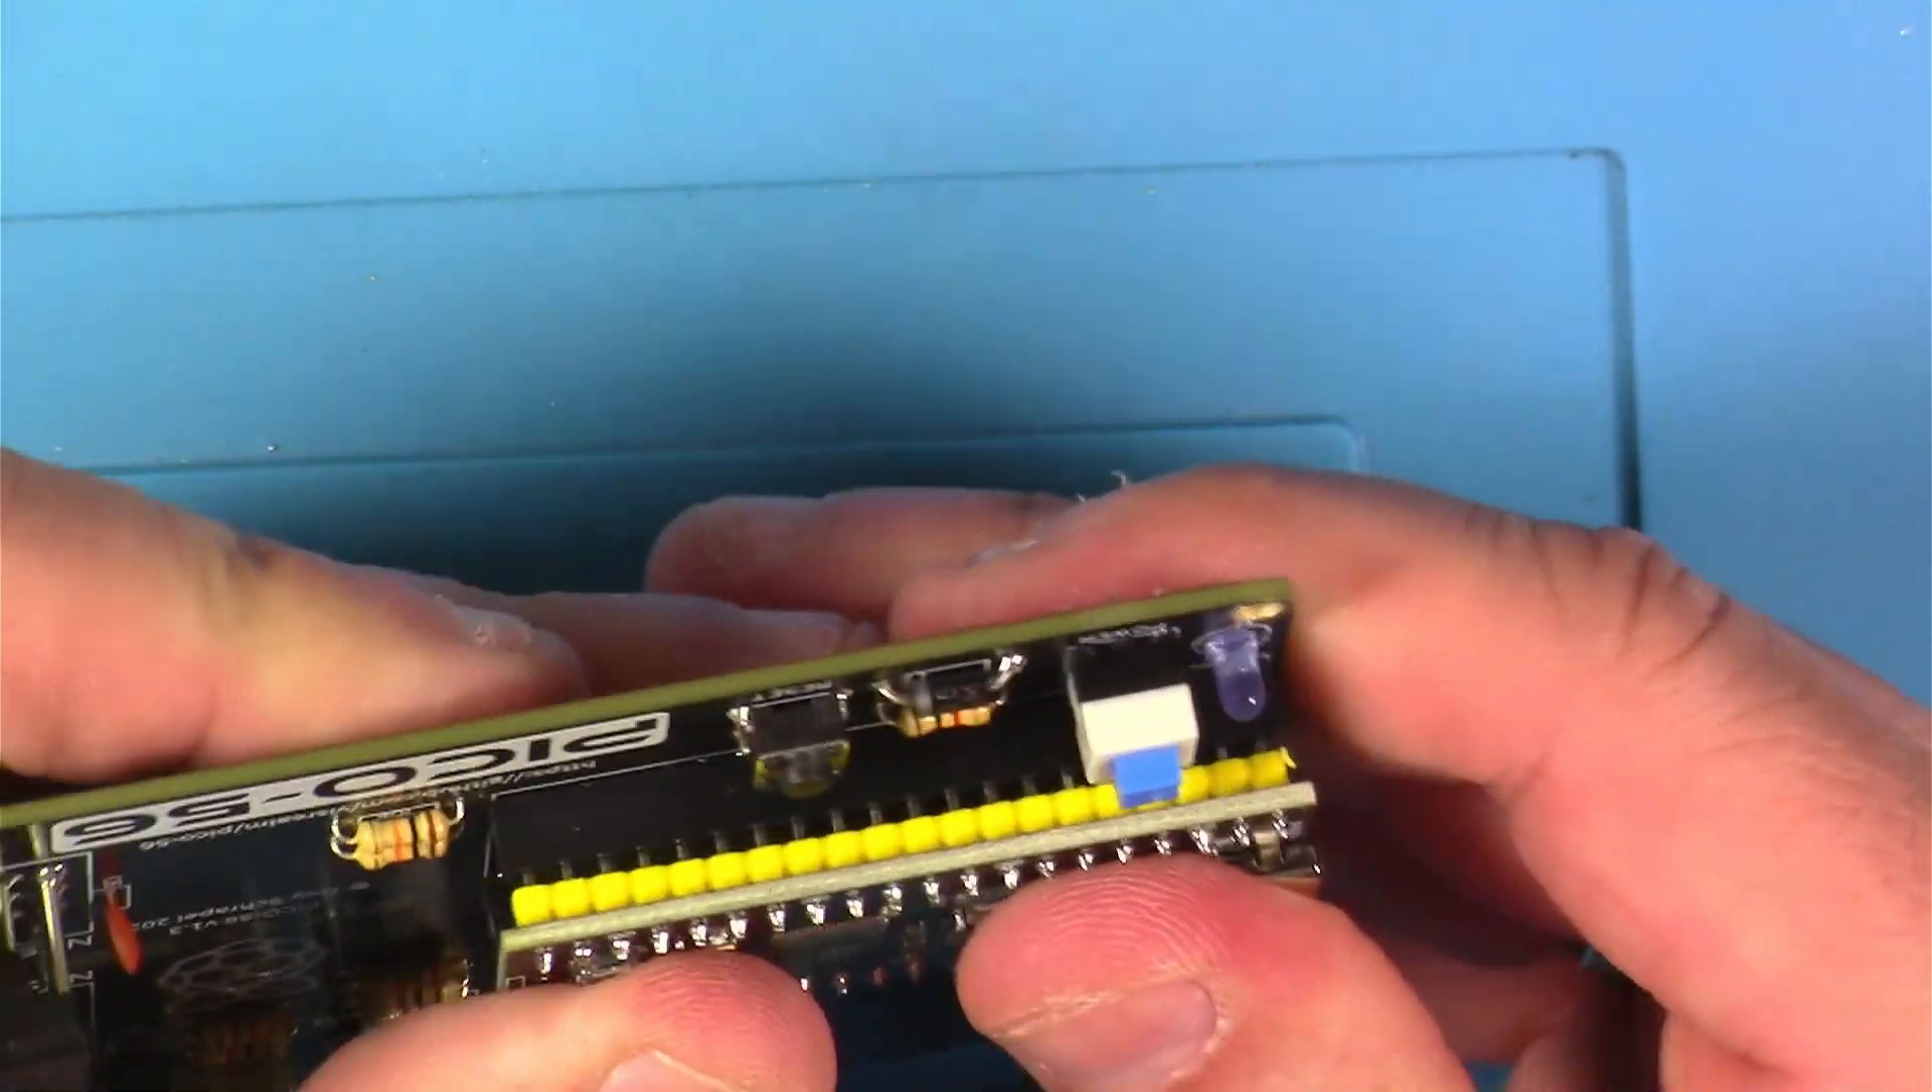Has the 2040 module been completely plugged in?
No.